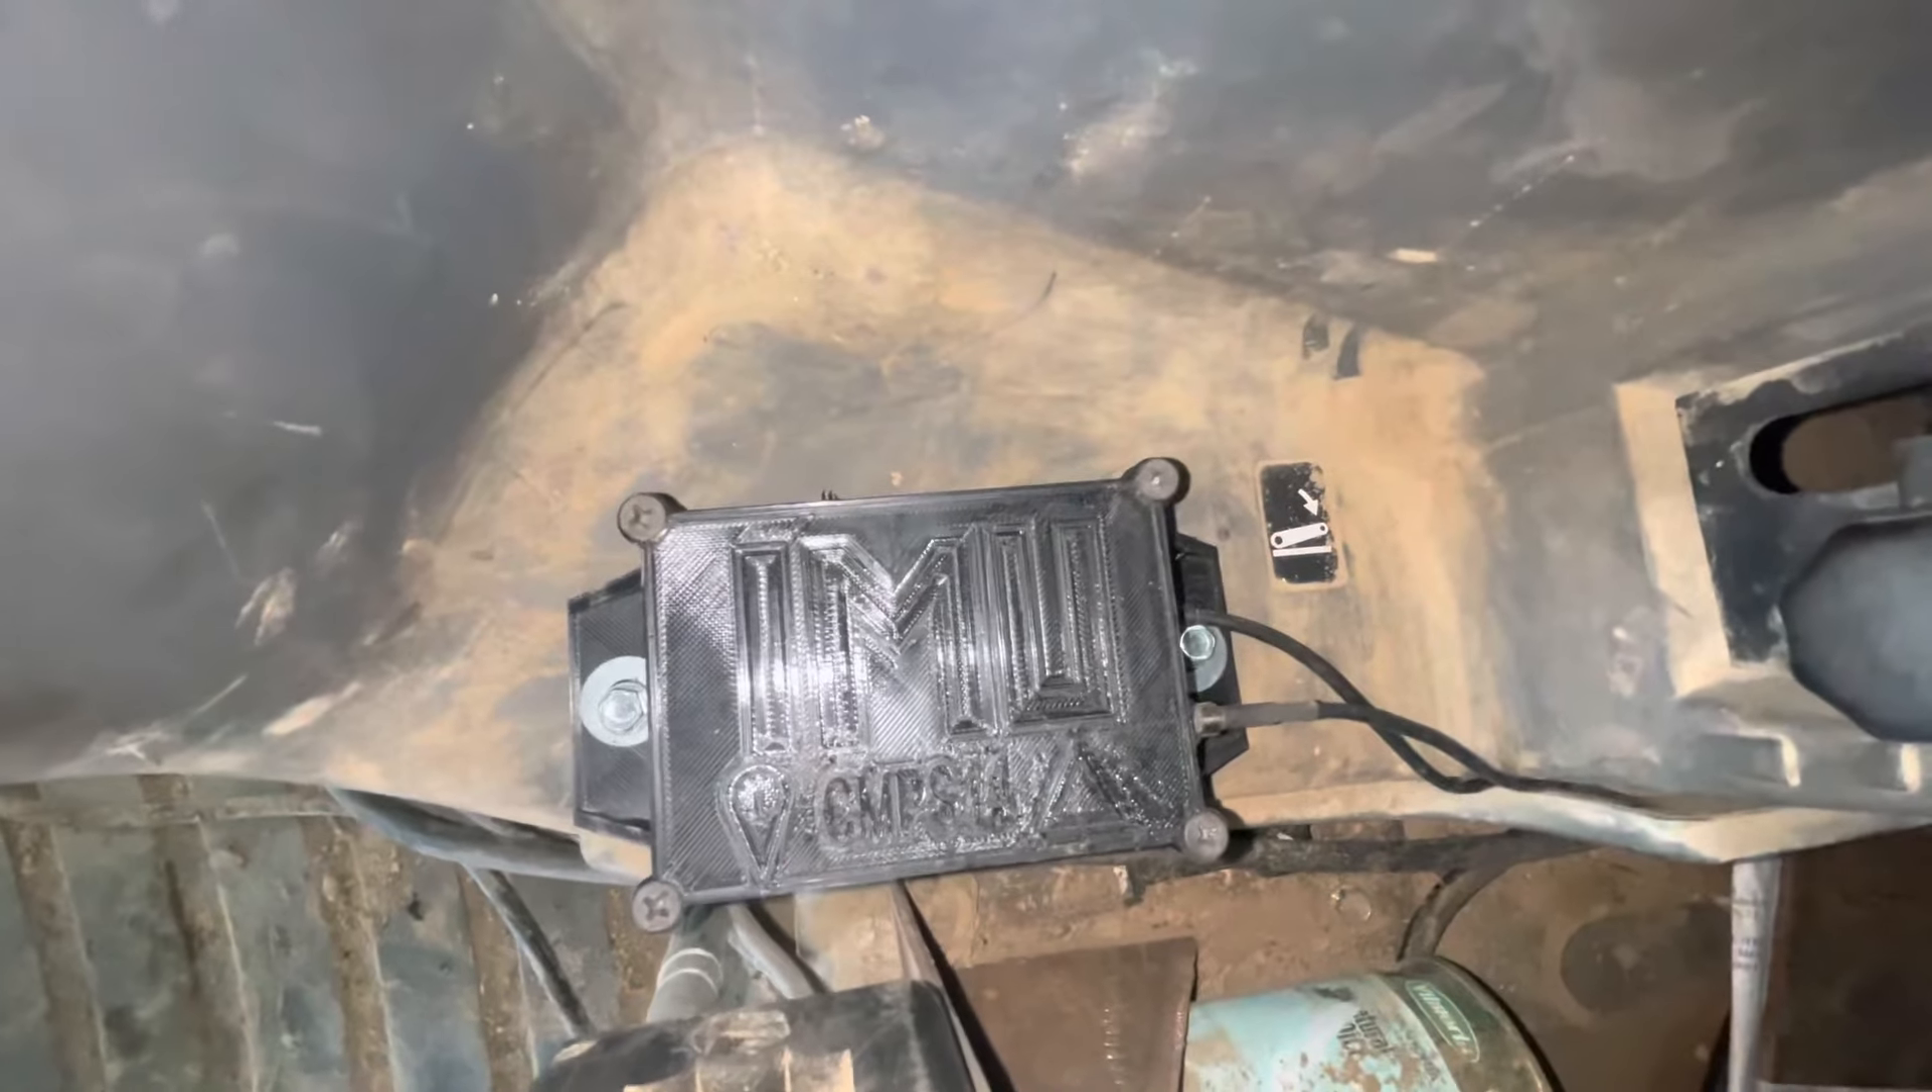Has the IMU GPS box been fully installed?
Yes.